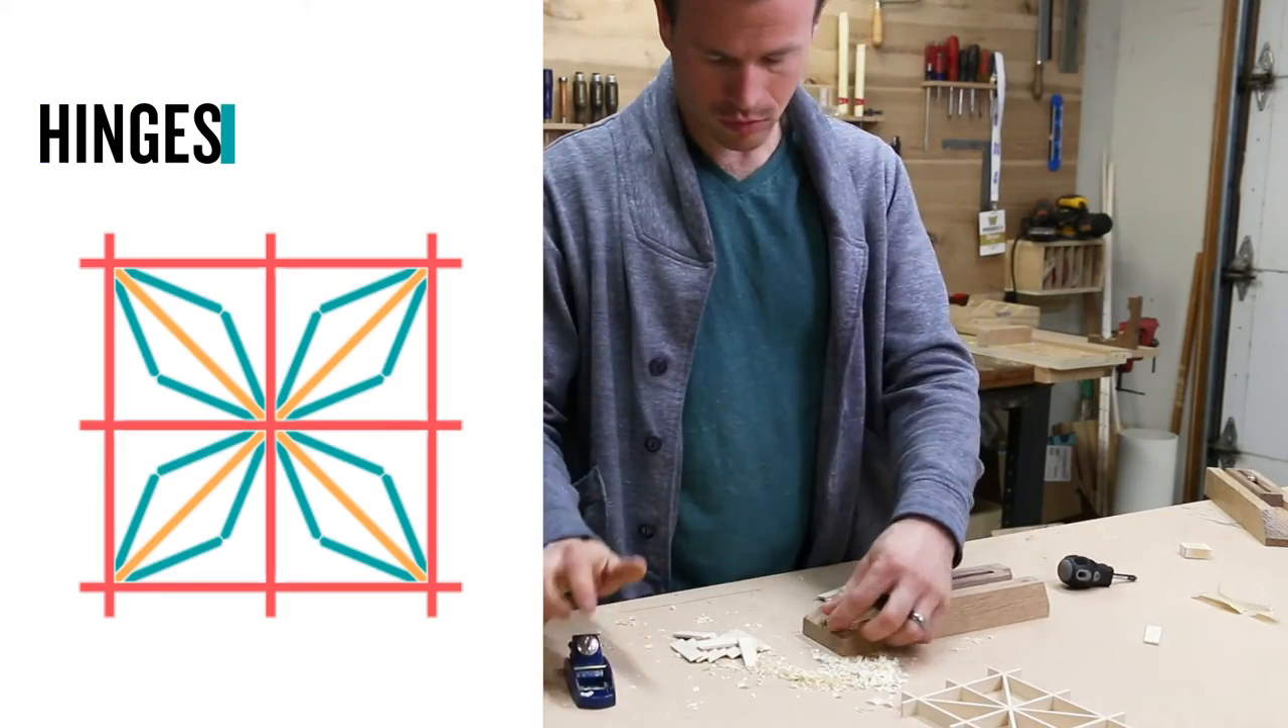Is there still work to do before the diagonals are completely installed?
No.